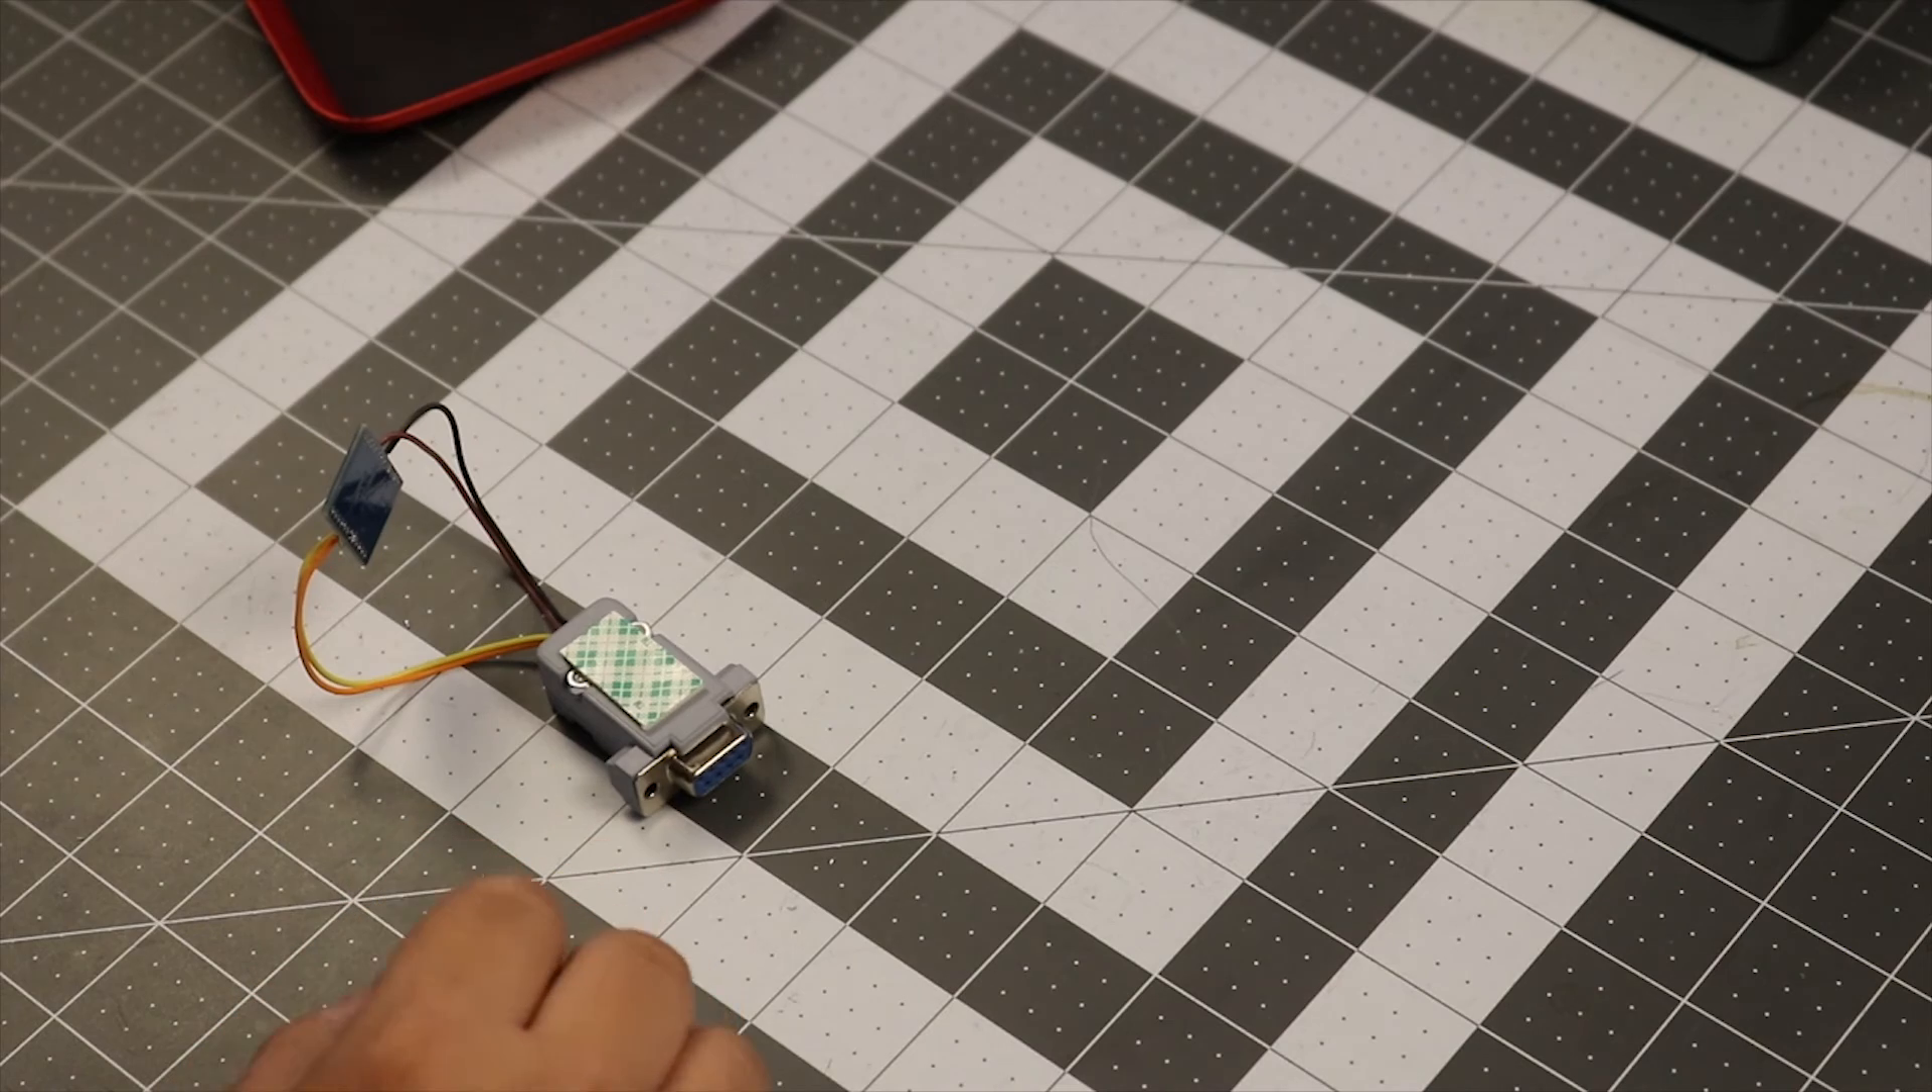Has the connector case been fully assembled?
Yes.